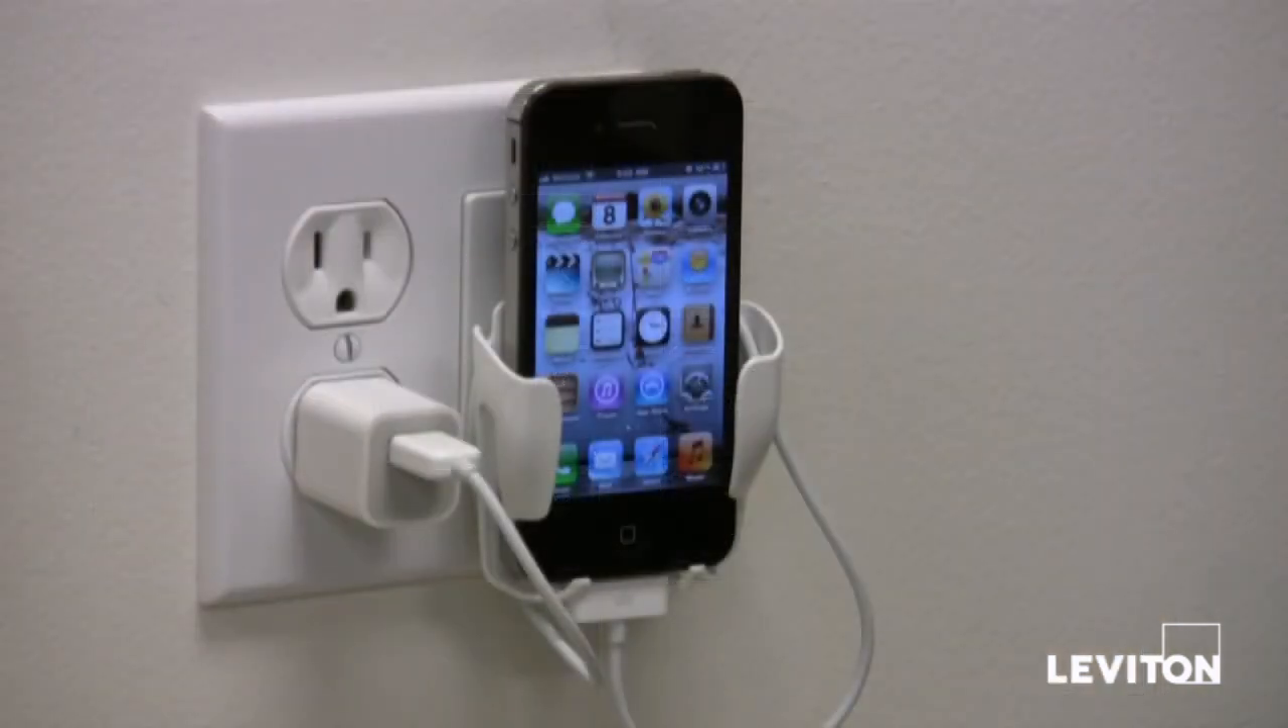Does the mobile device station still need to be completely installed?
No.